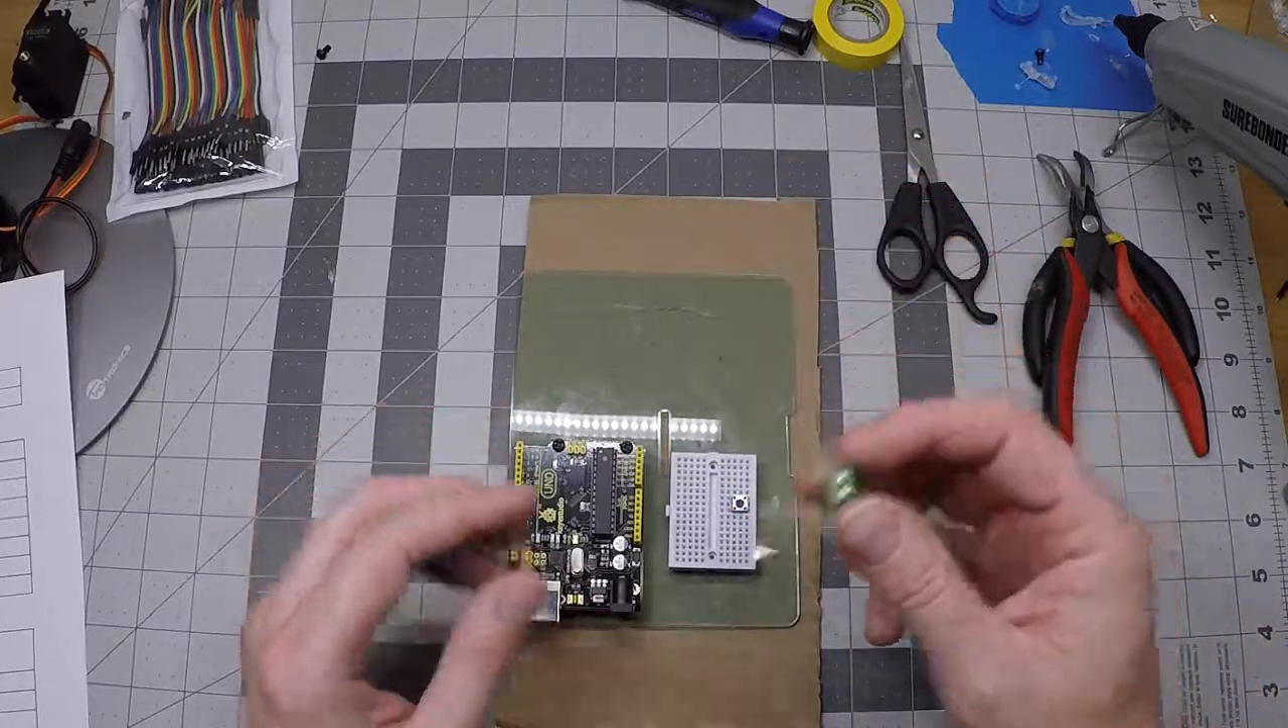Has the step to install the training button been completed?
Yes.